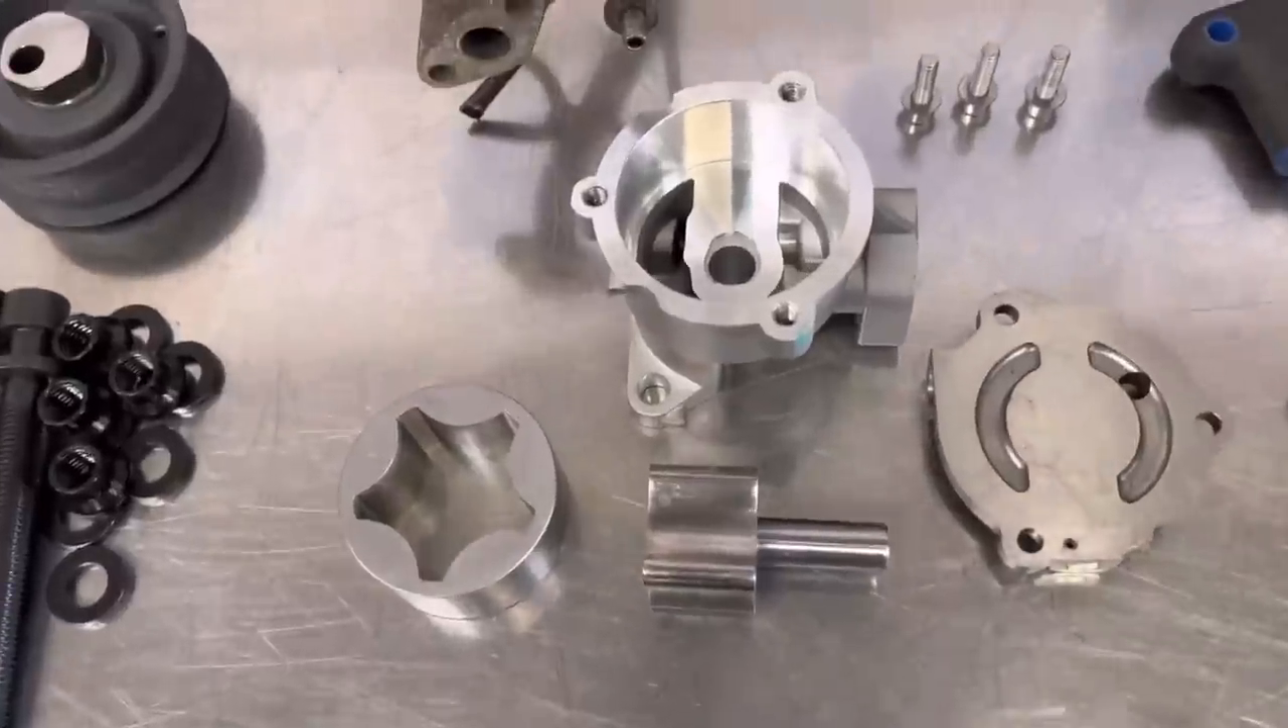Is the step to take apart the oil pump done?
Yes.